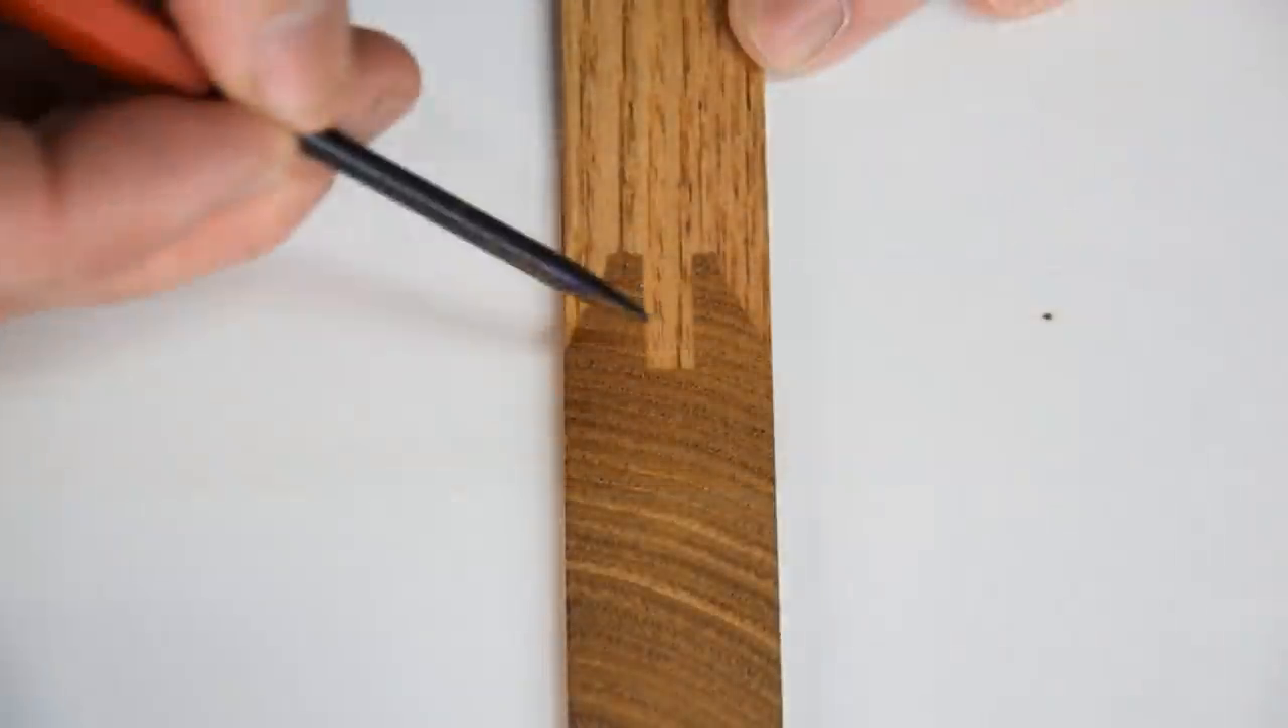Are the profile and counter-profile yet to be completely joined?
No.